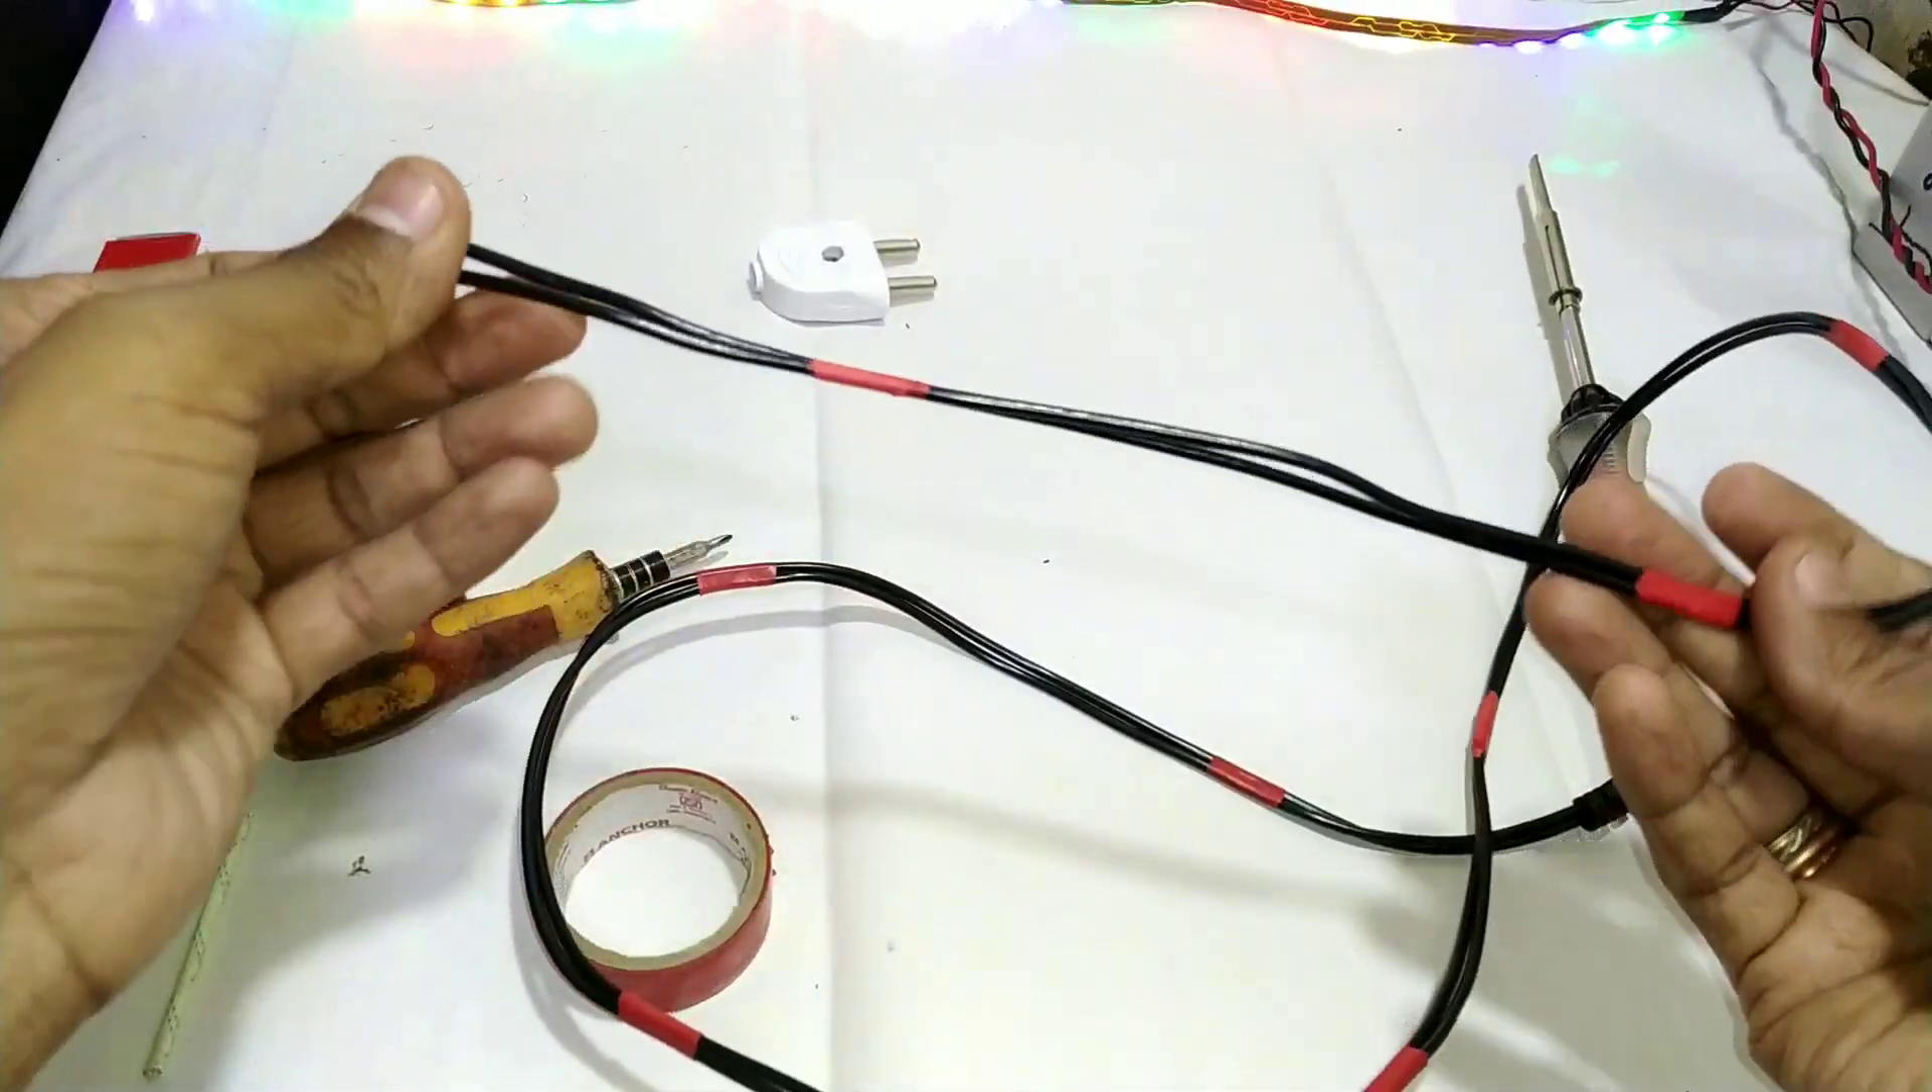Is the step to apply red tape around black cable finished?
Yes.